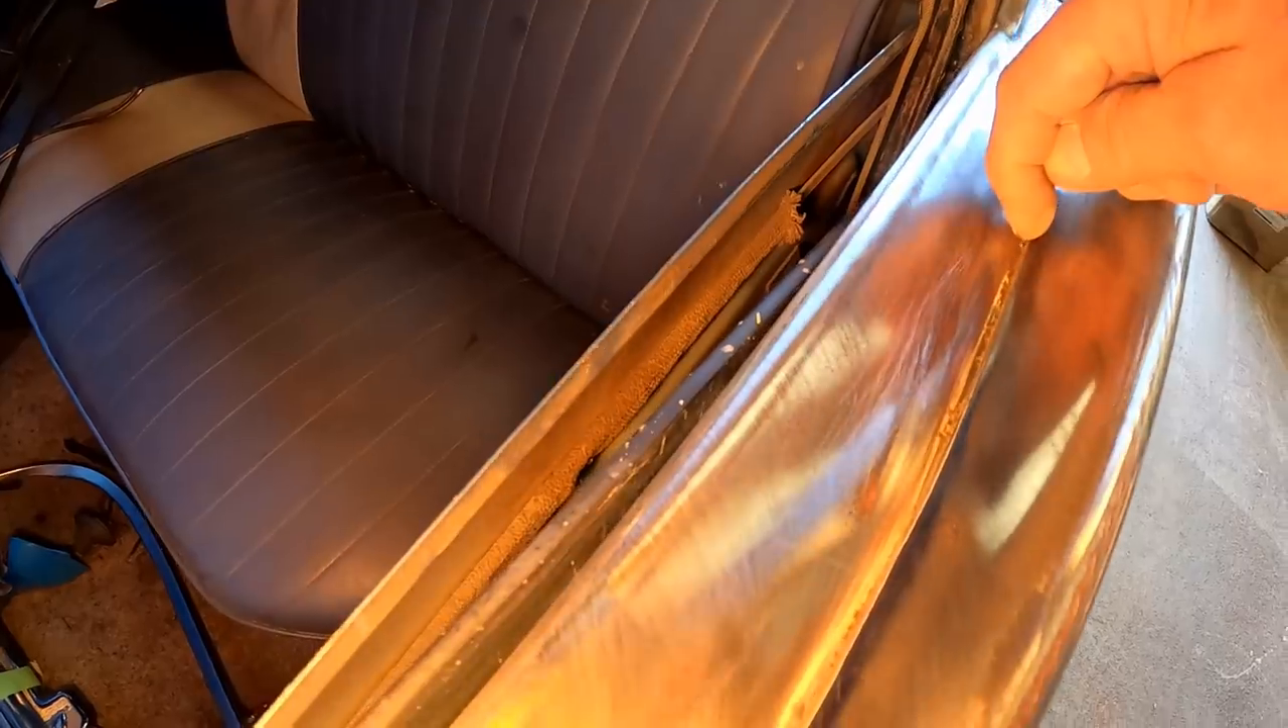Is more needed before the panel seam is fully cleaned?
Yes.